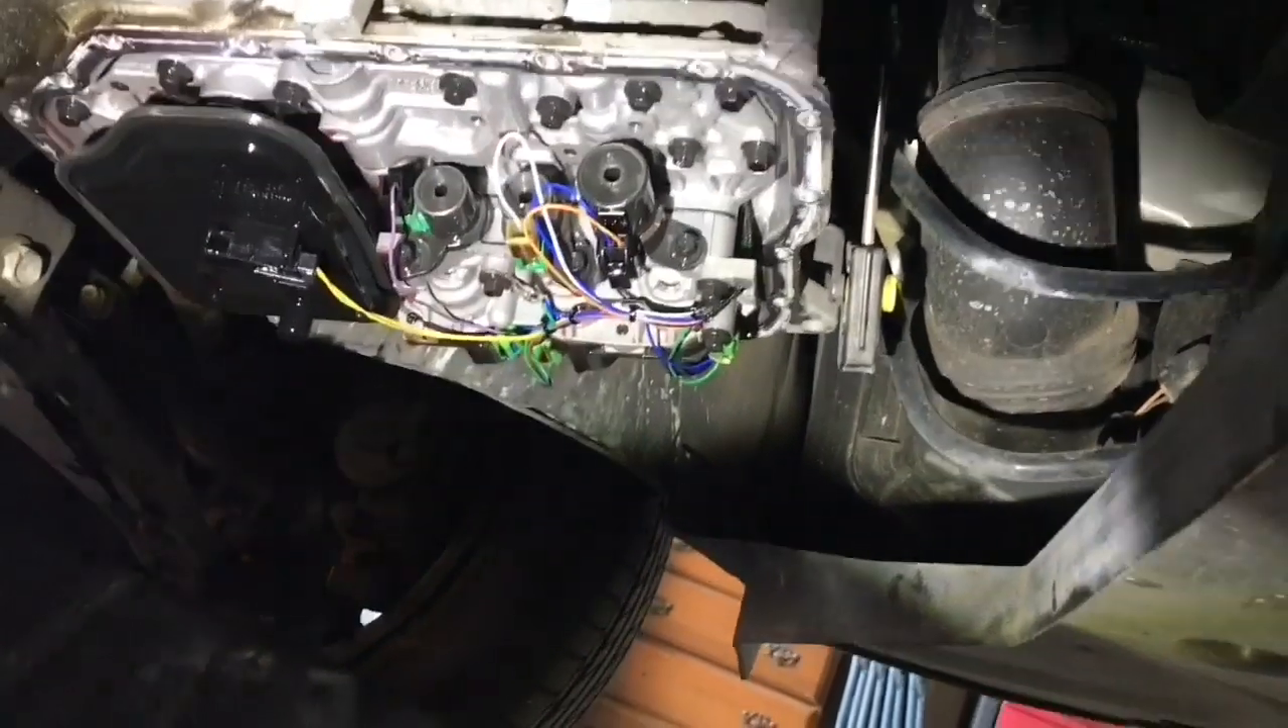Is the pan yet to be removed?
No.